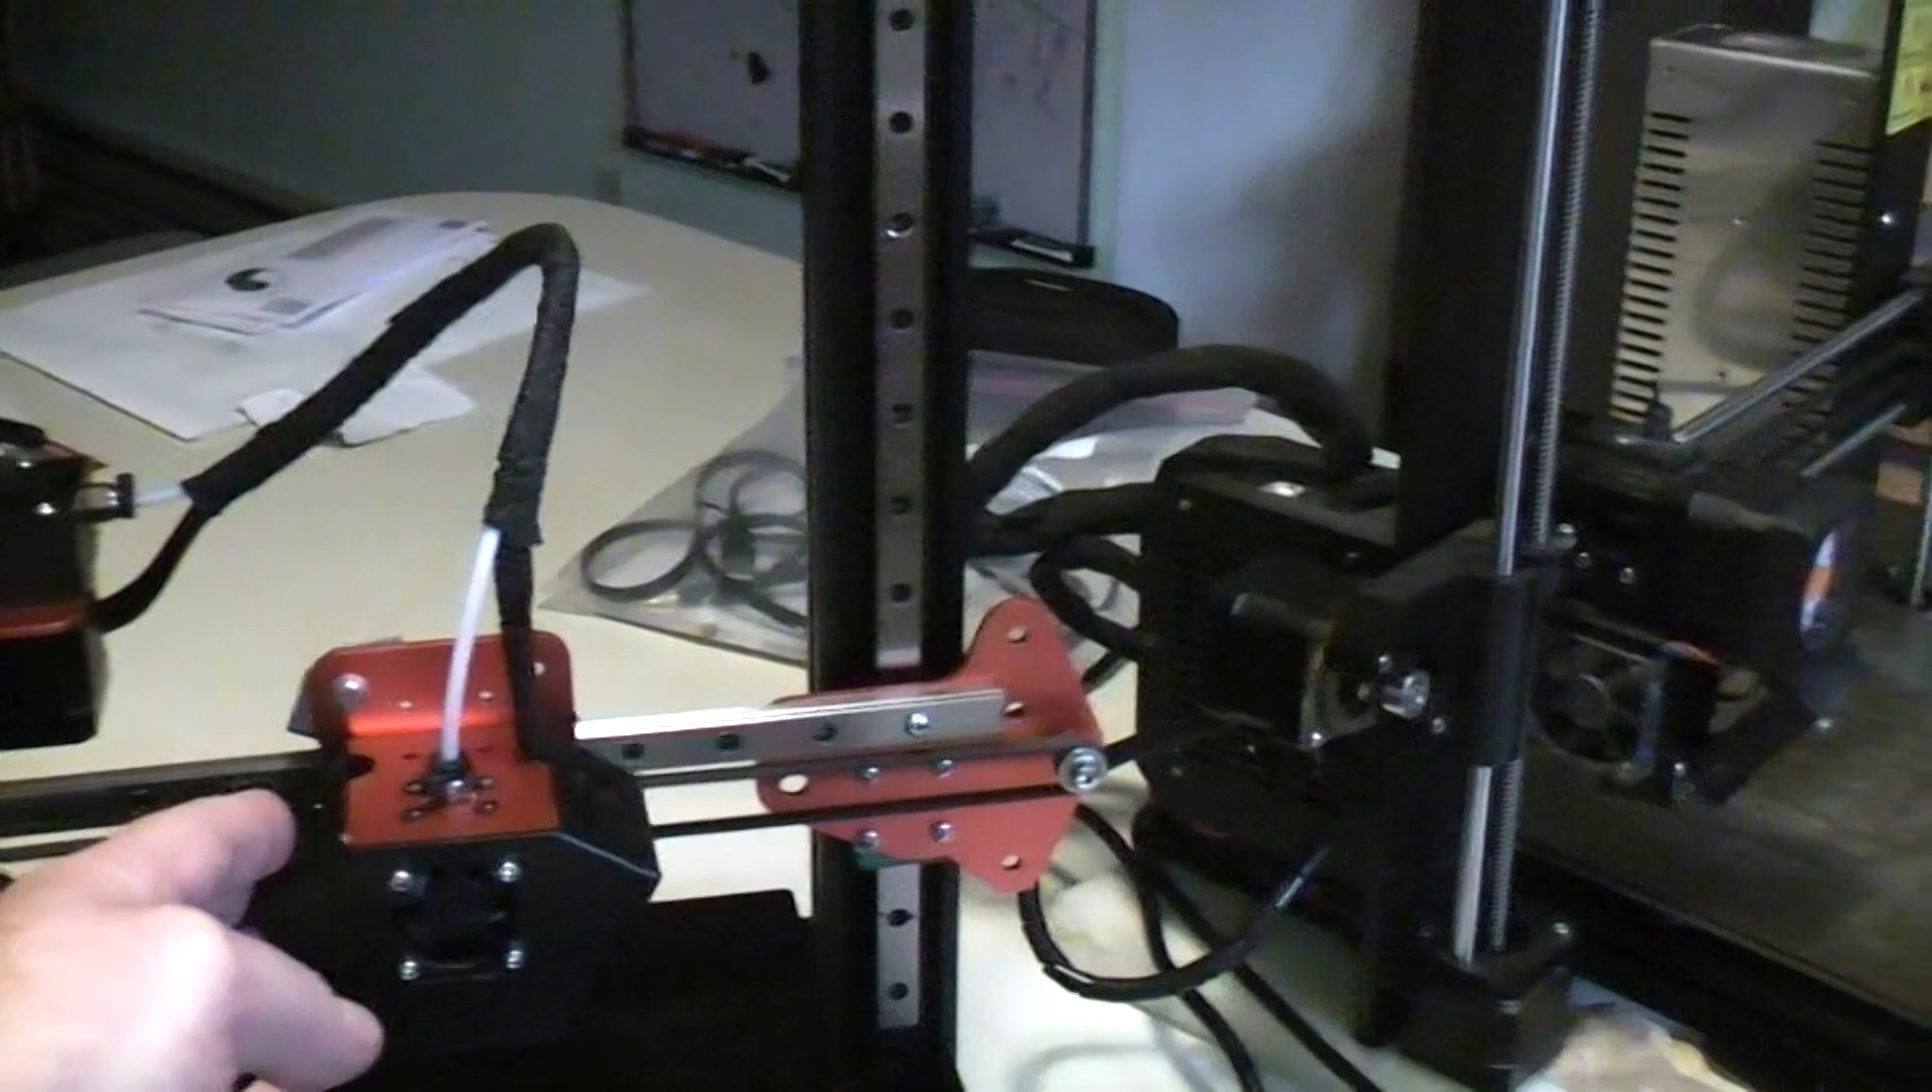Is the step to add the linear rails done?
Yes.